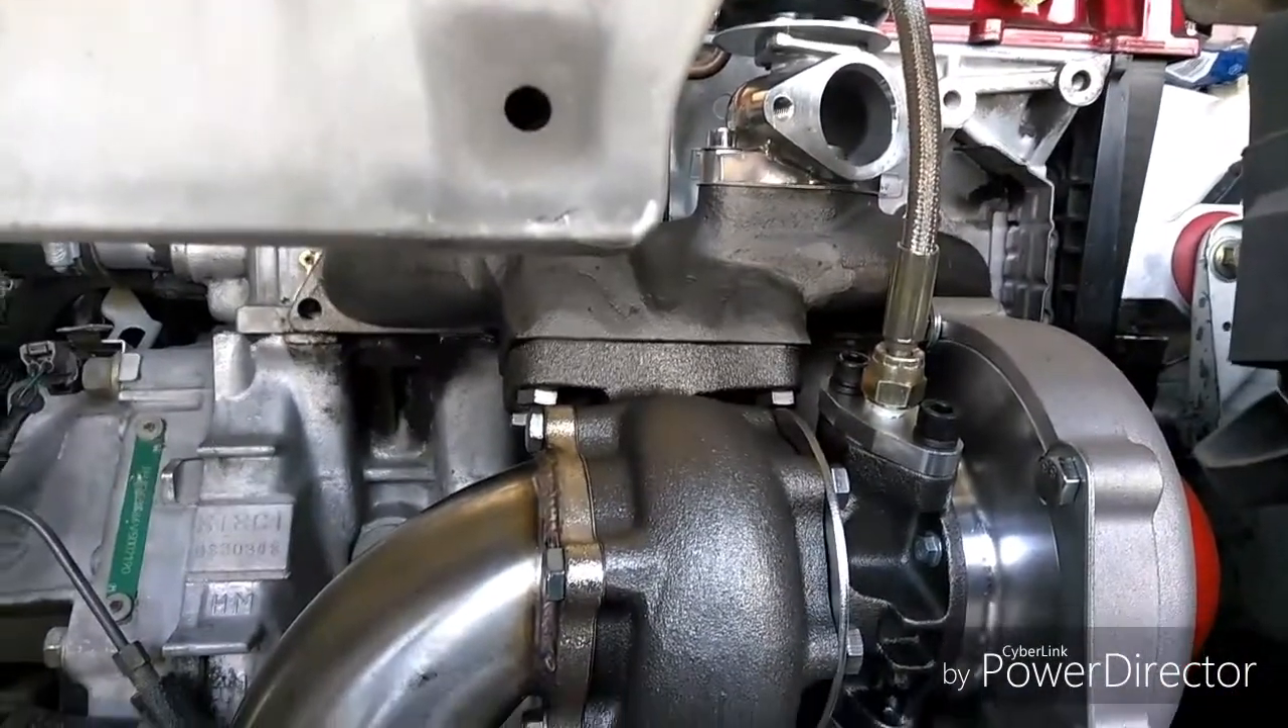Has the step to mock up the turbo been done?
Yes.